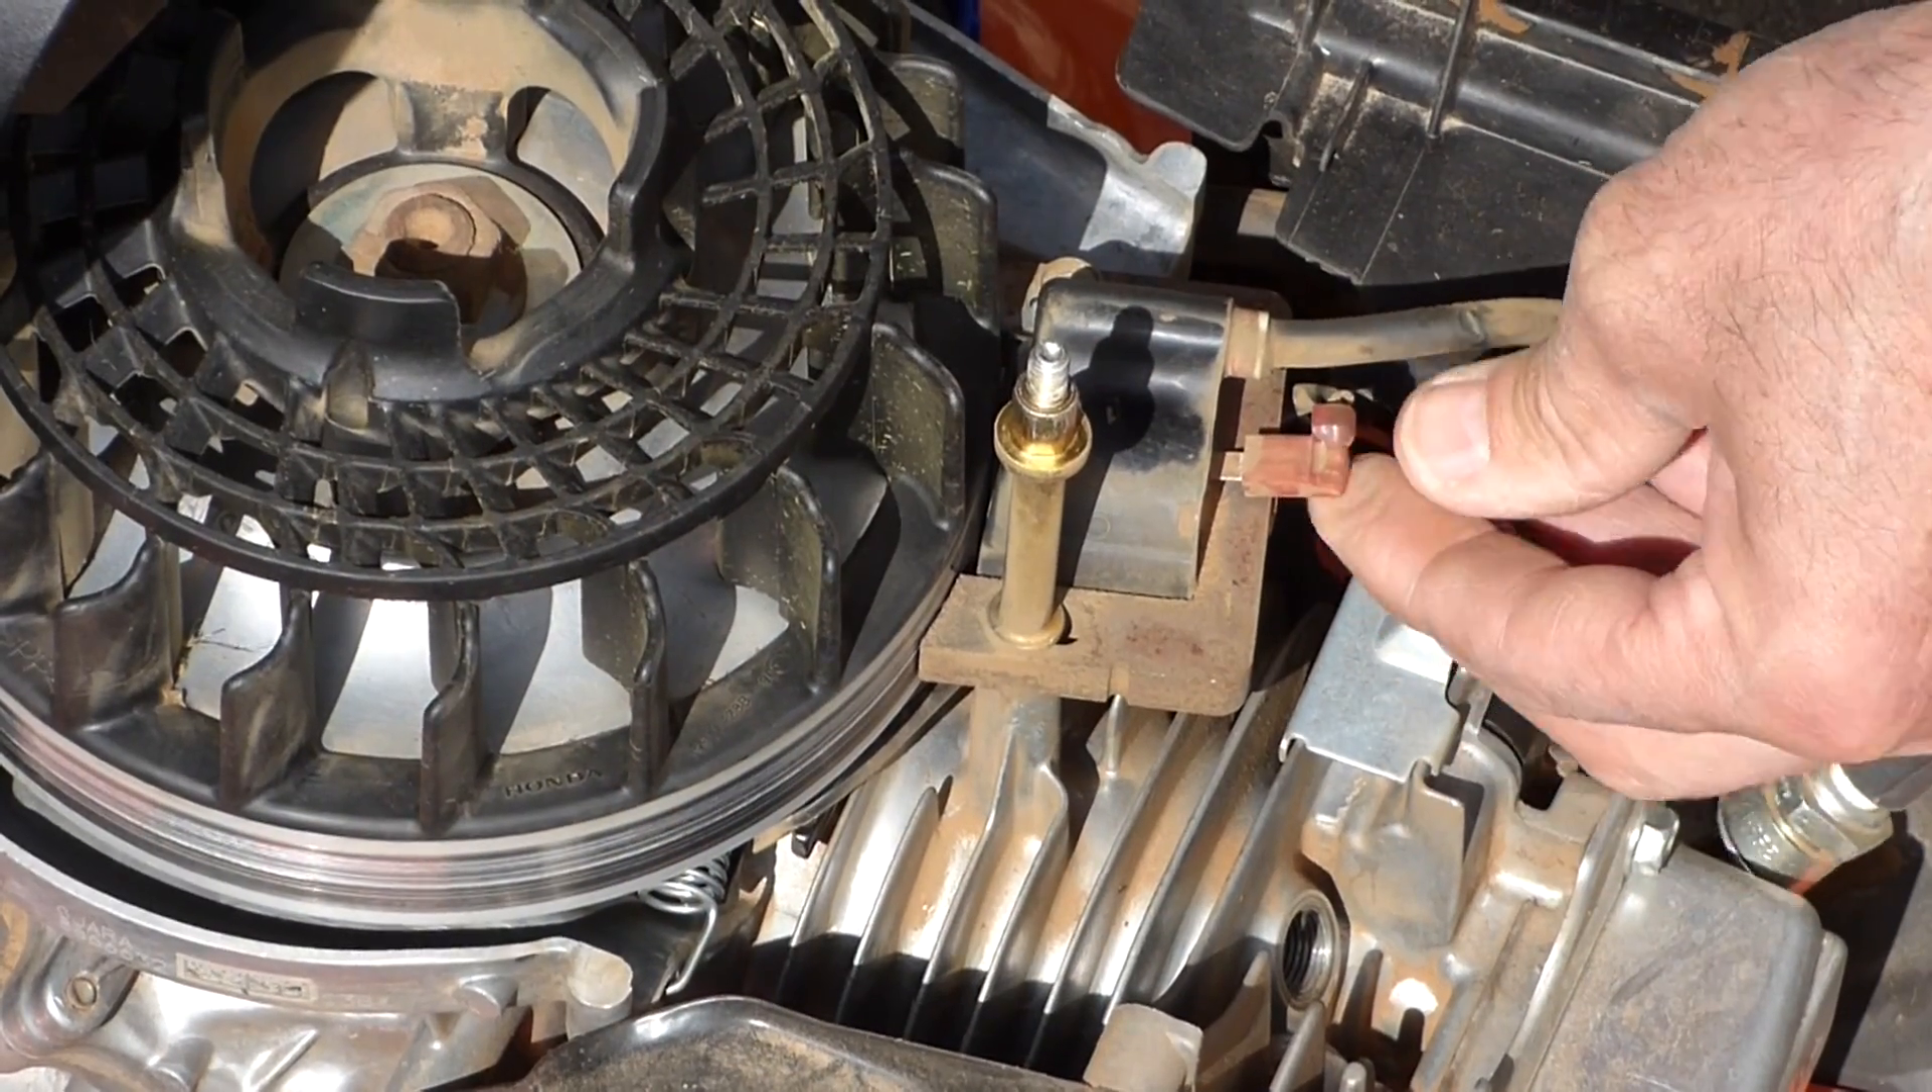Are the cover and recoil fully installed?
No.